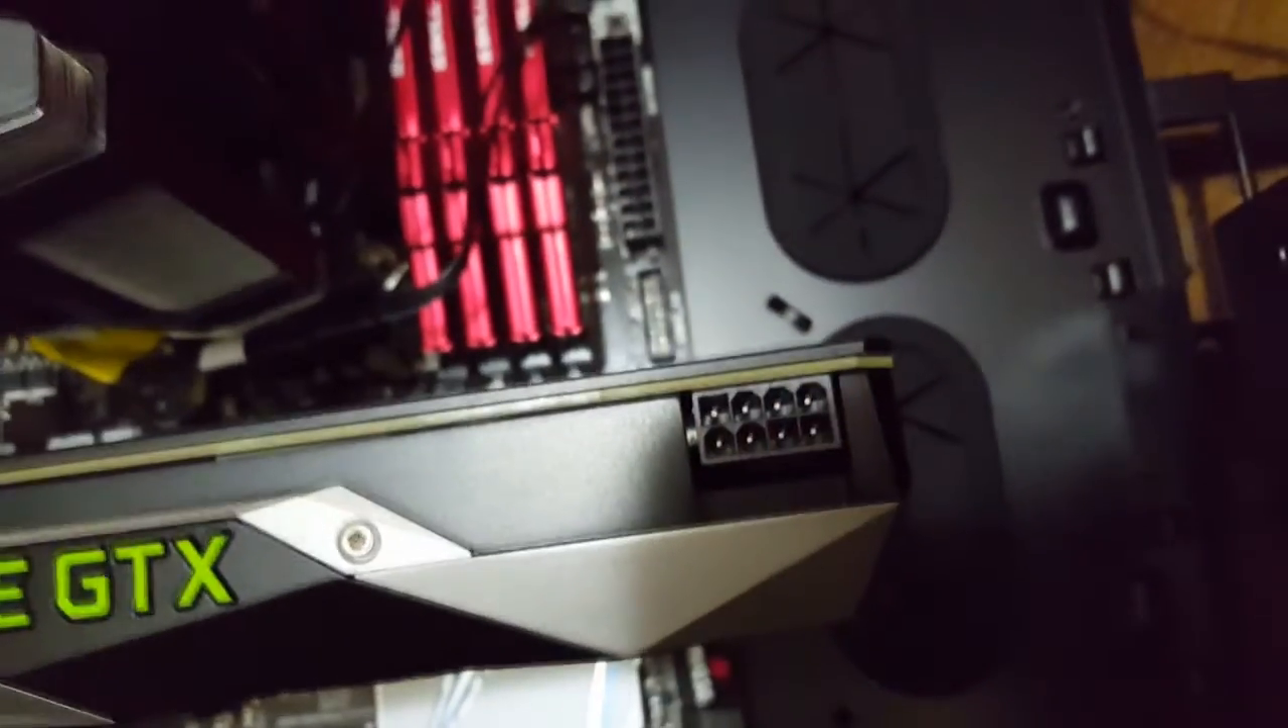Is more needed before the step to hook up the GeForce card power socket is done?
Yes.